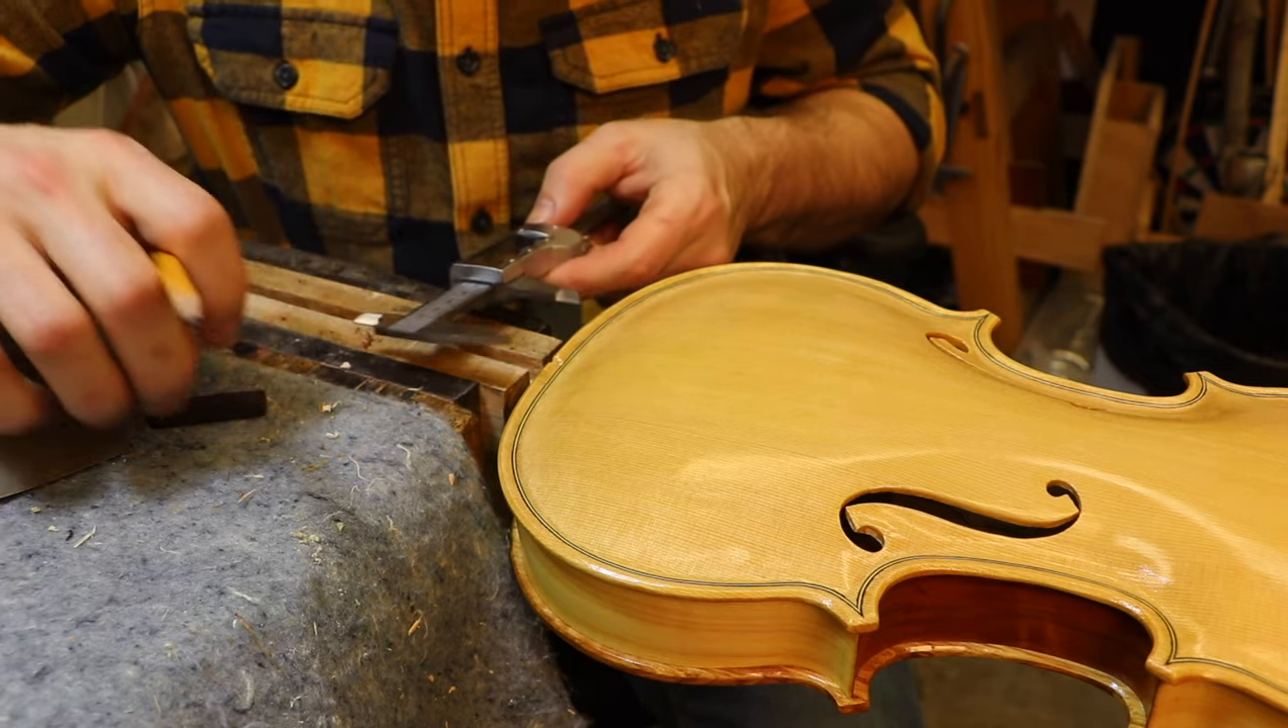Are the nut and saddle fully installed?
No.